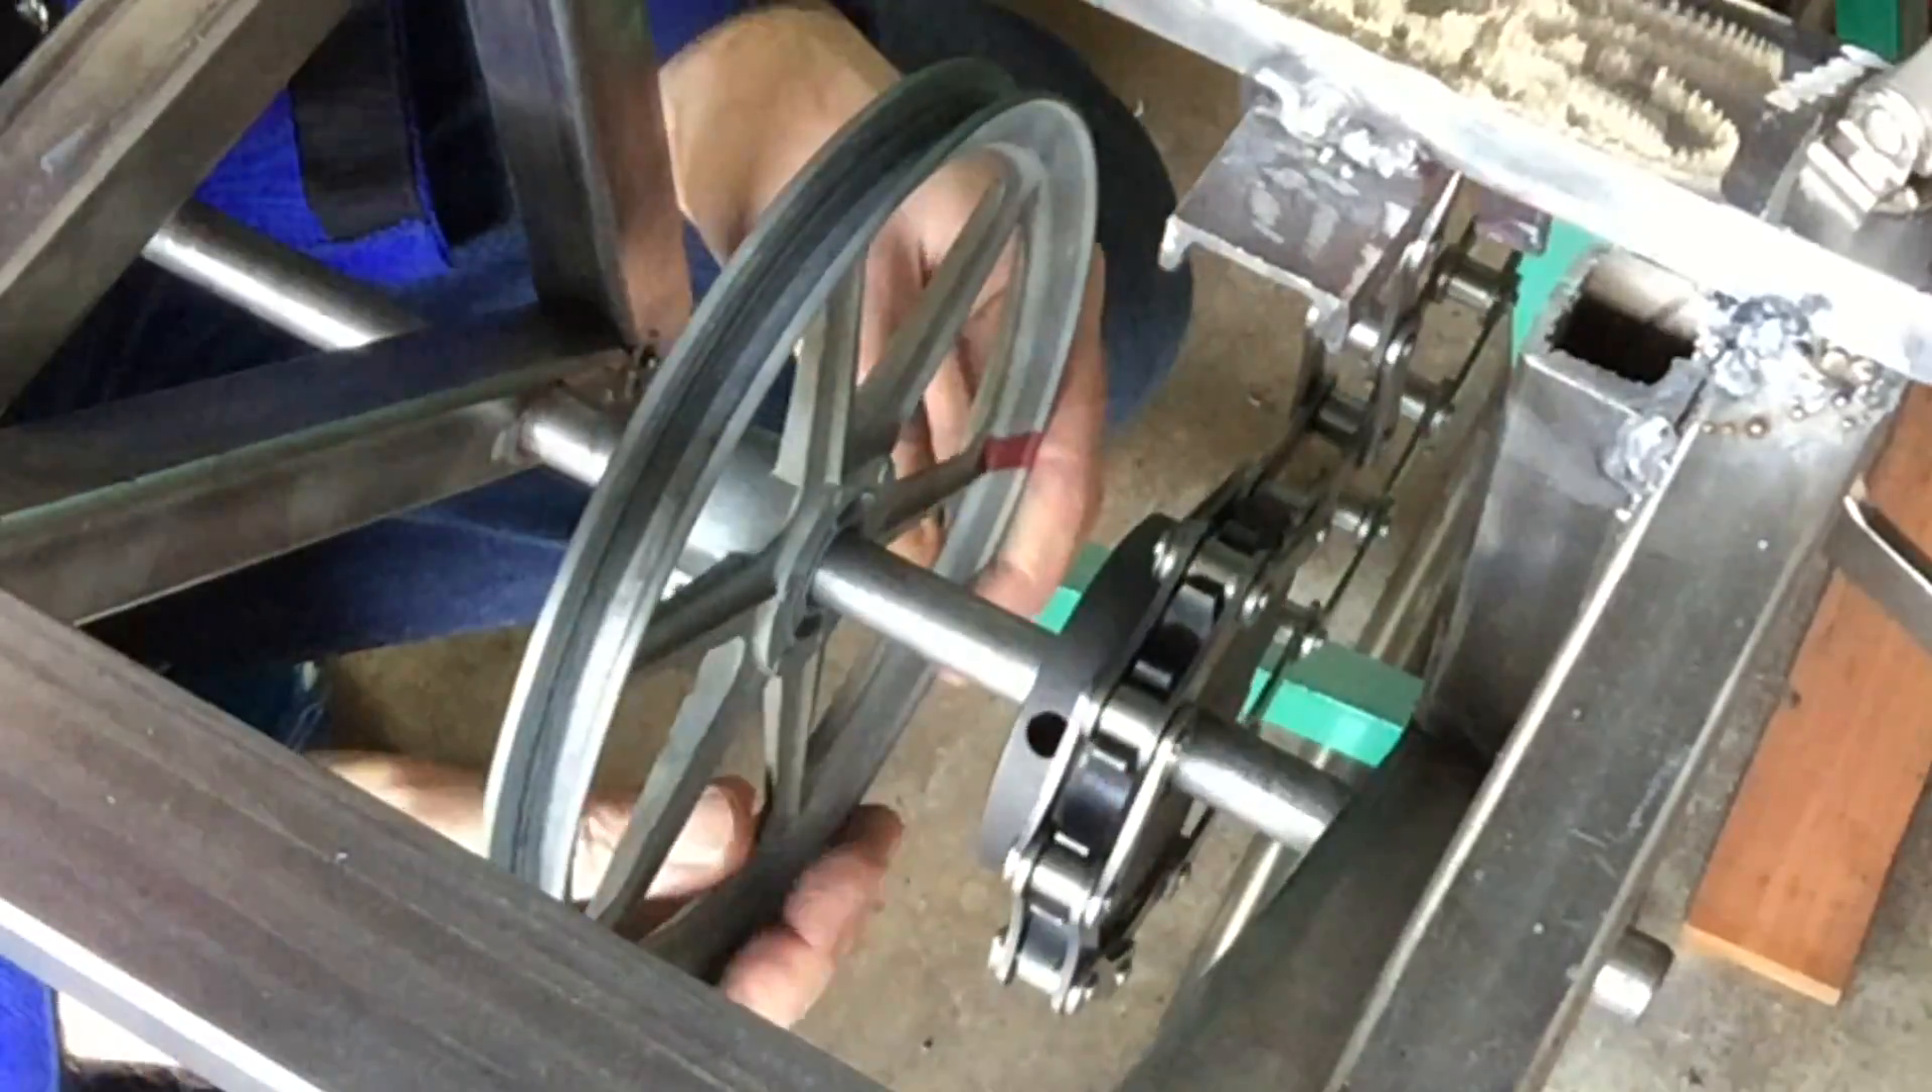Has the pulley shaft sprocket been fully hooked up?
Yes.